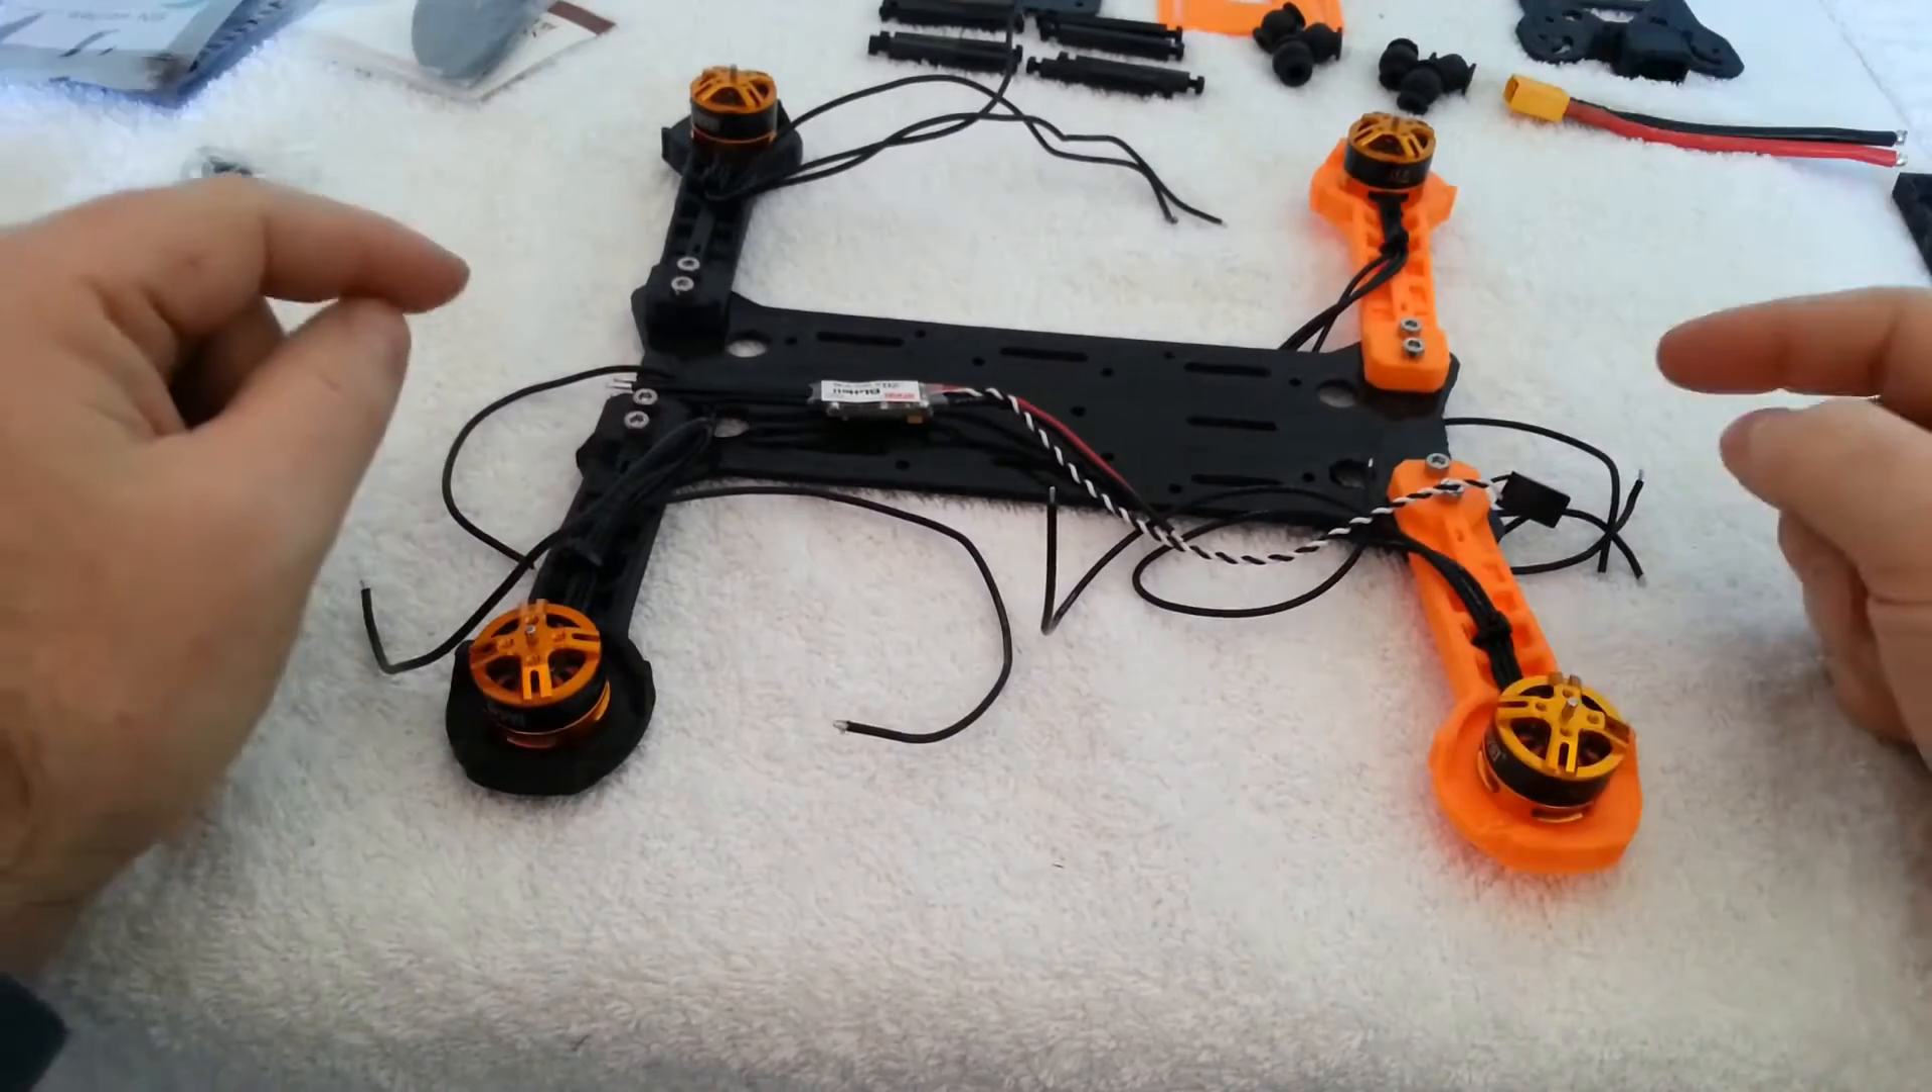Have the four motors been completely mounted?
Yes.